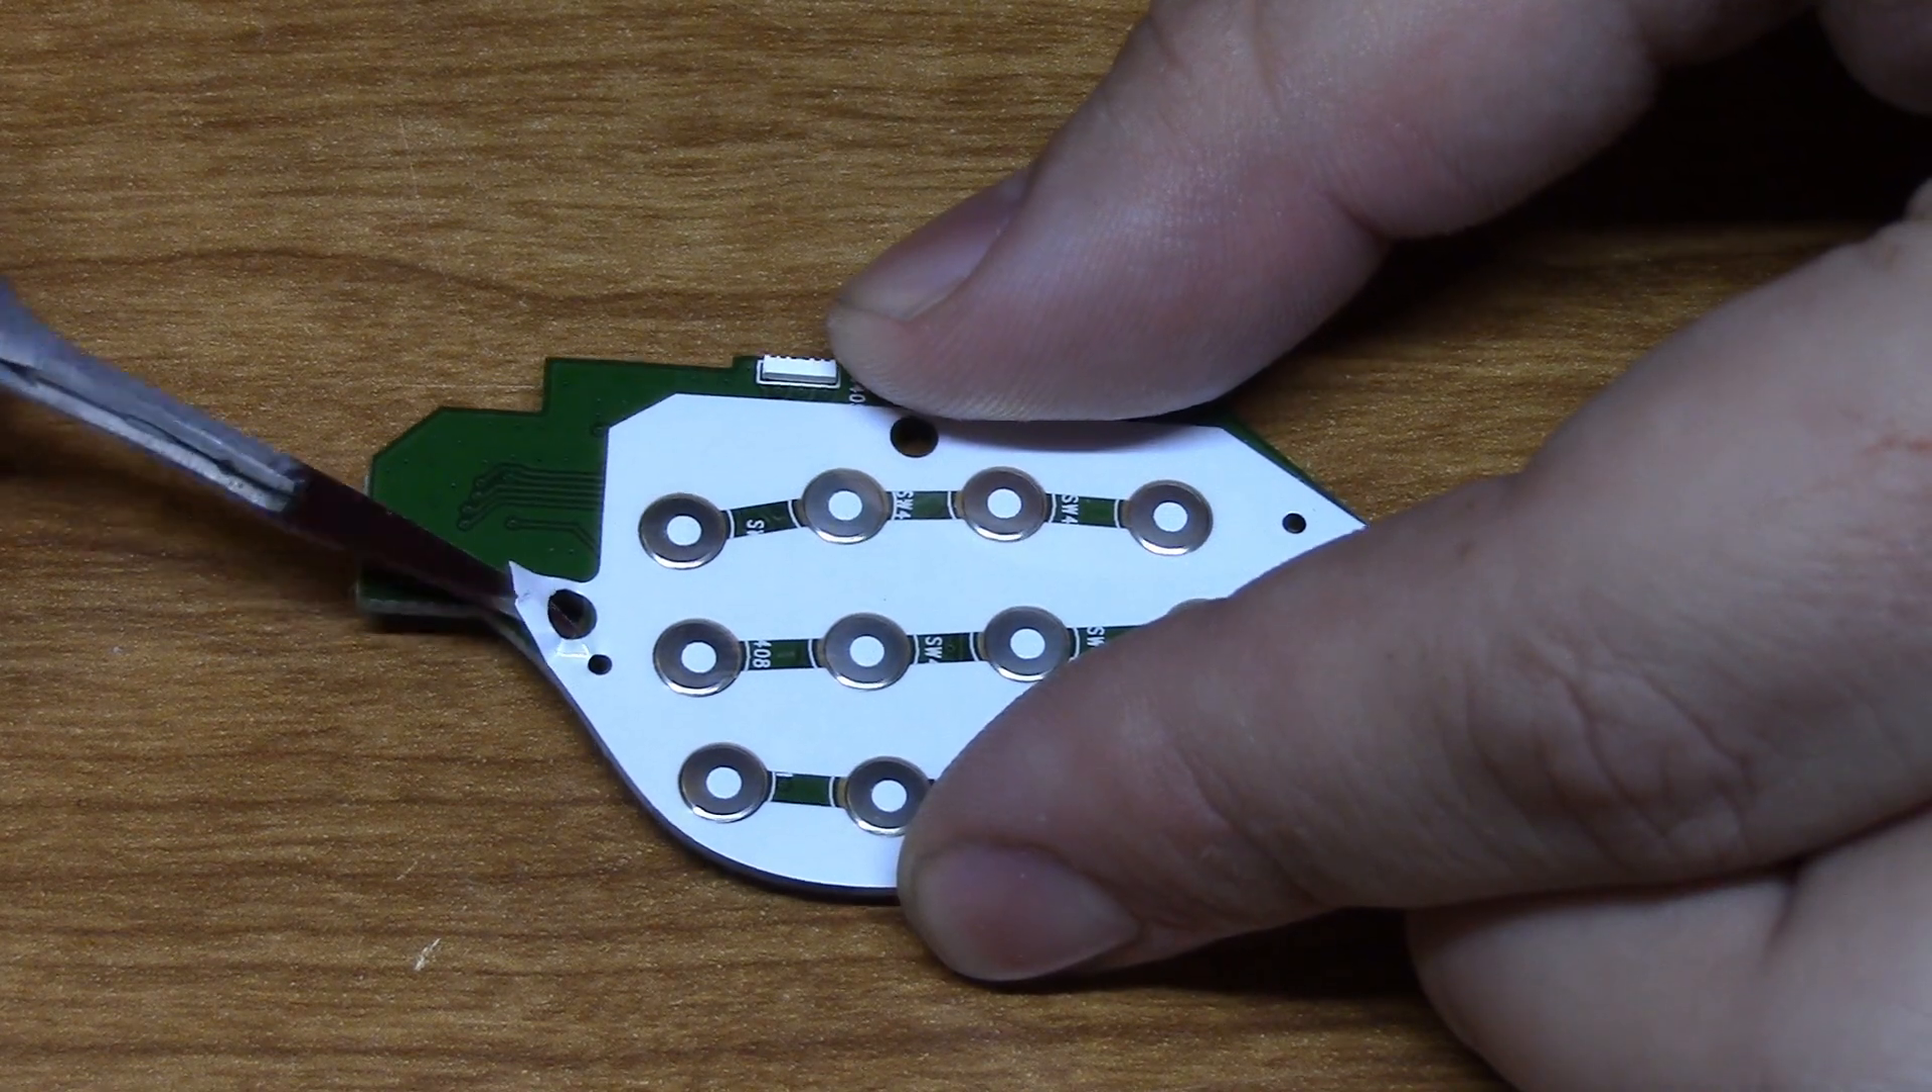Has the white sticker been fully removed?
No.